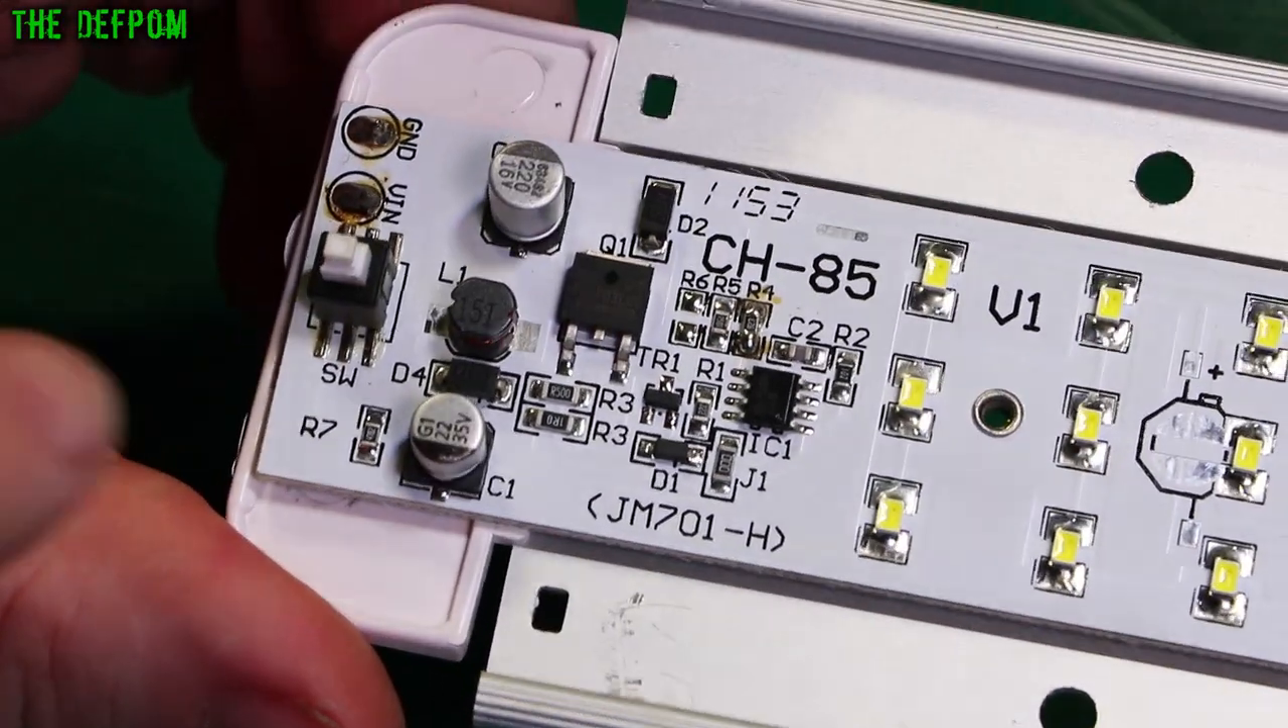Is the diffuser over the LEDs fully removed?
Yes.